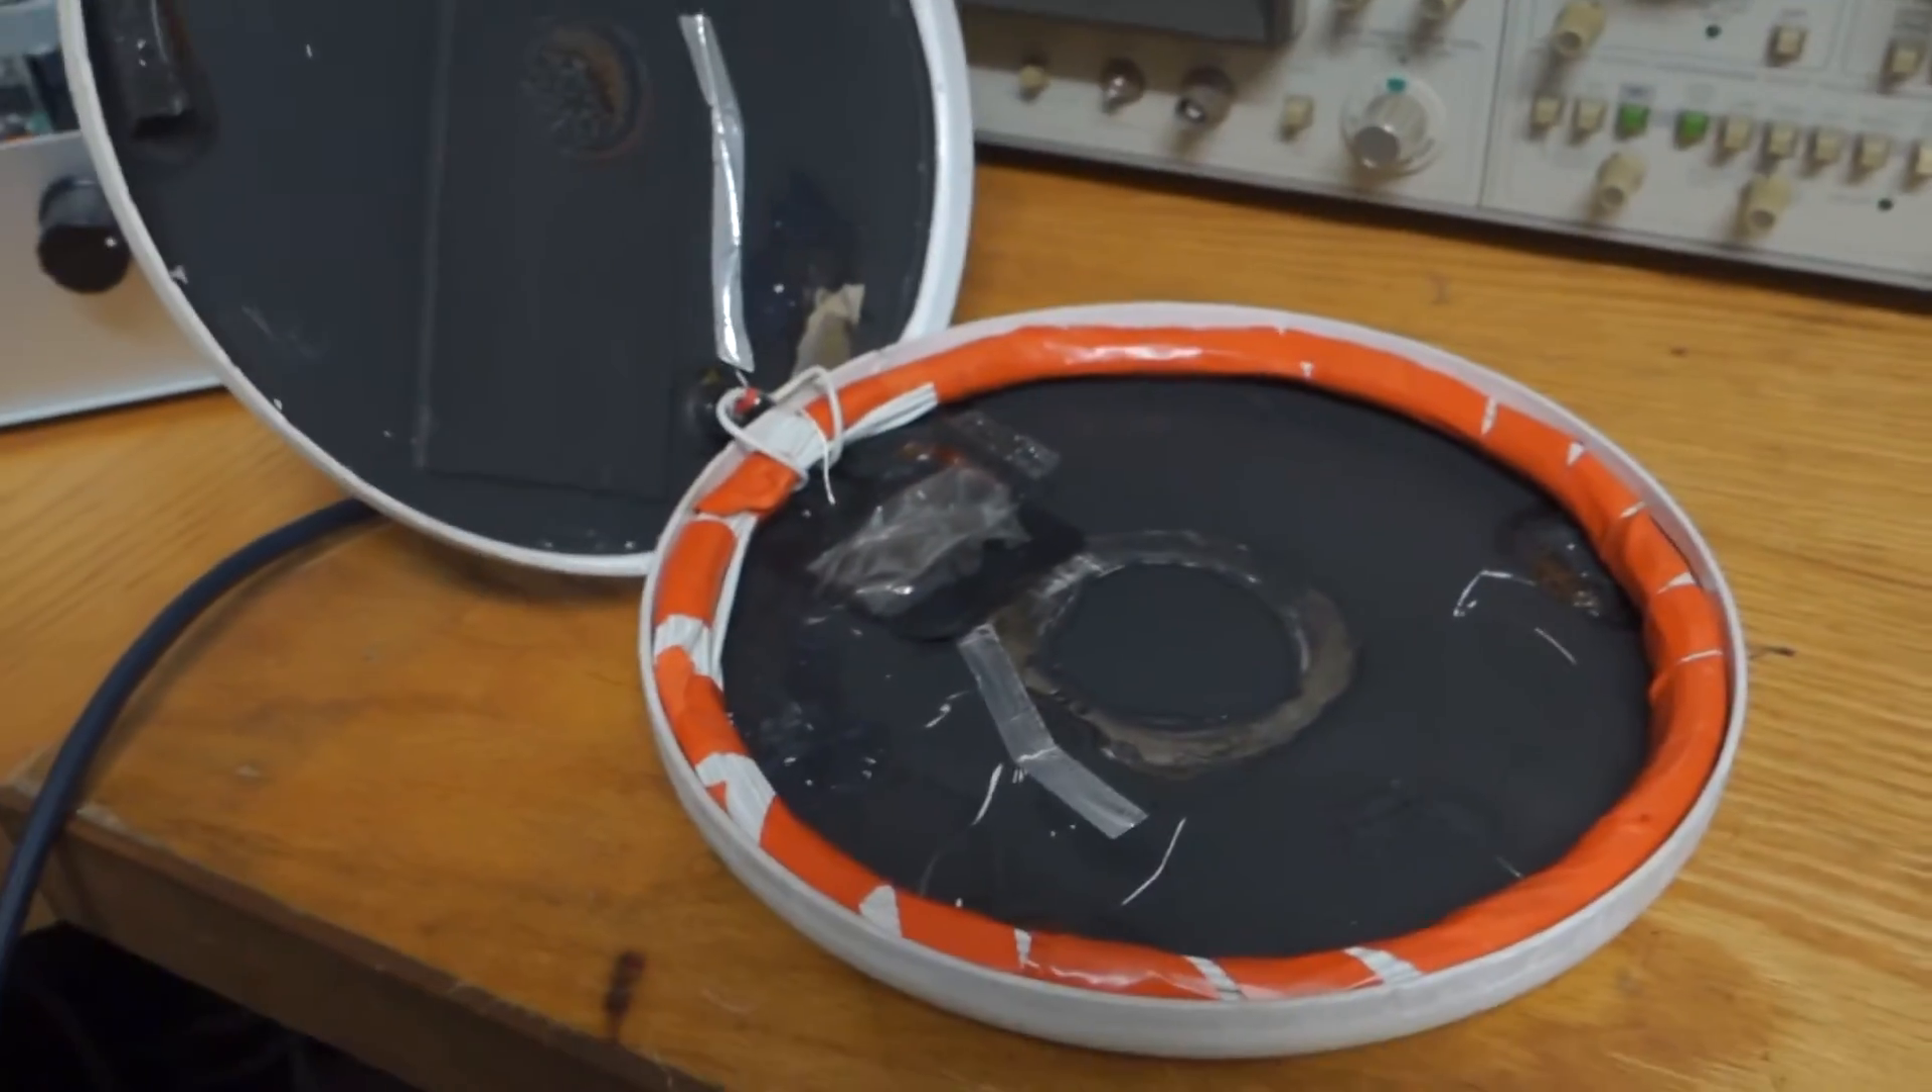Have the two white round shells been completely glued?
No.